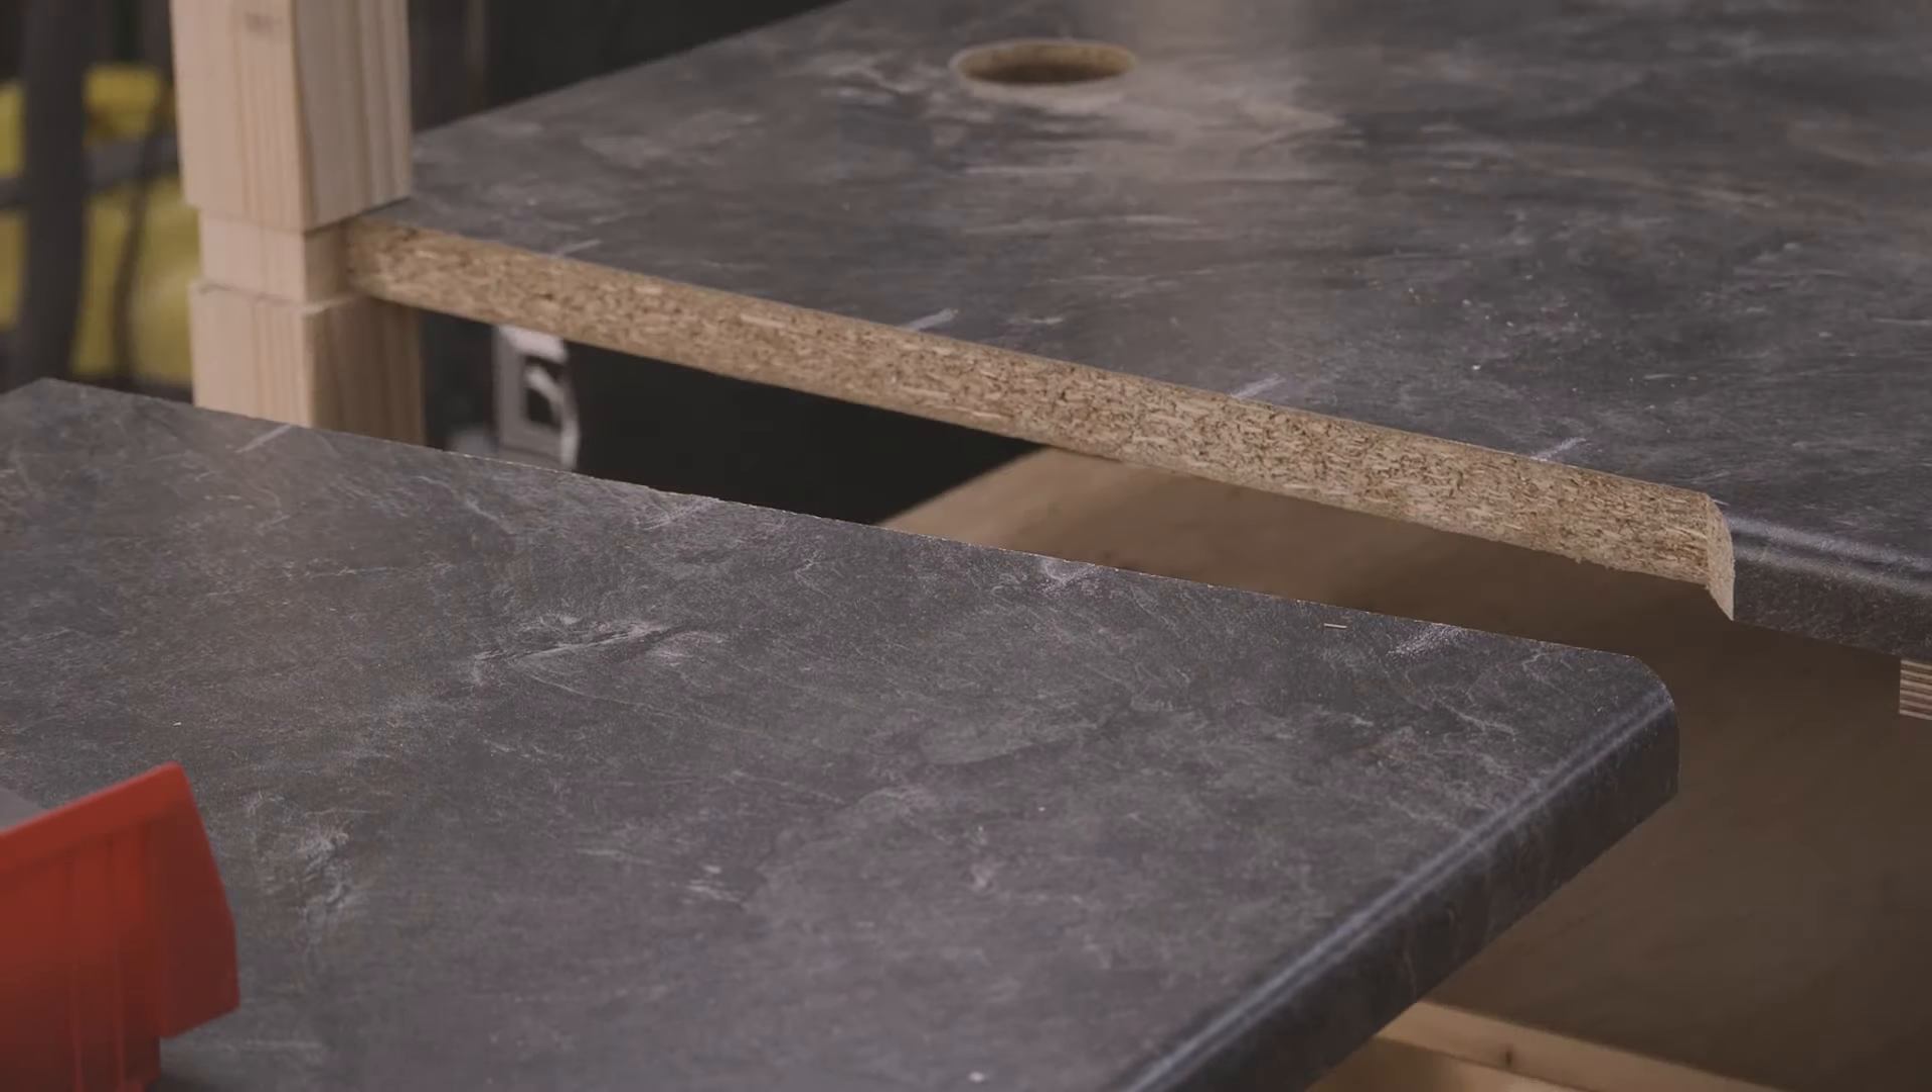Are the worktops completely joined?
No.